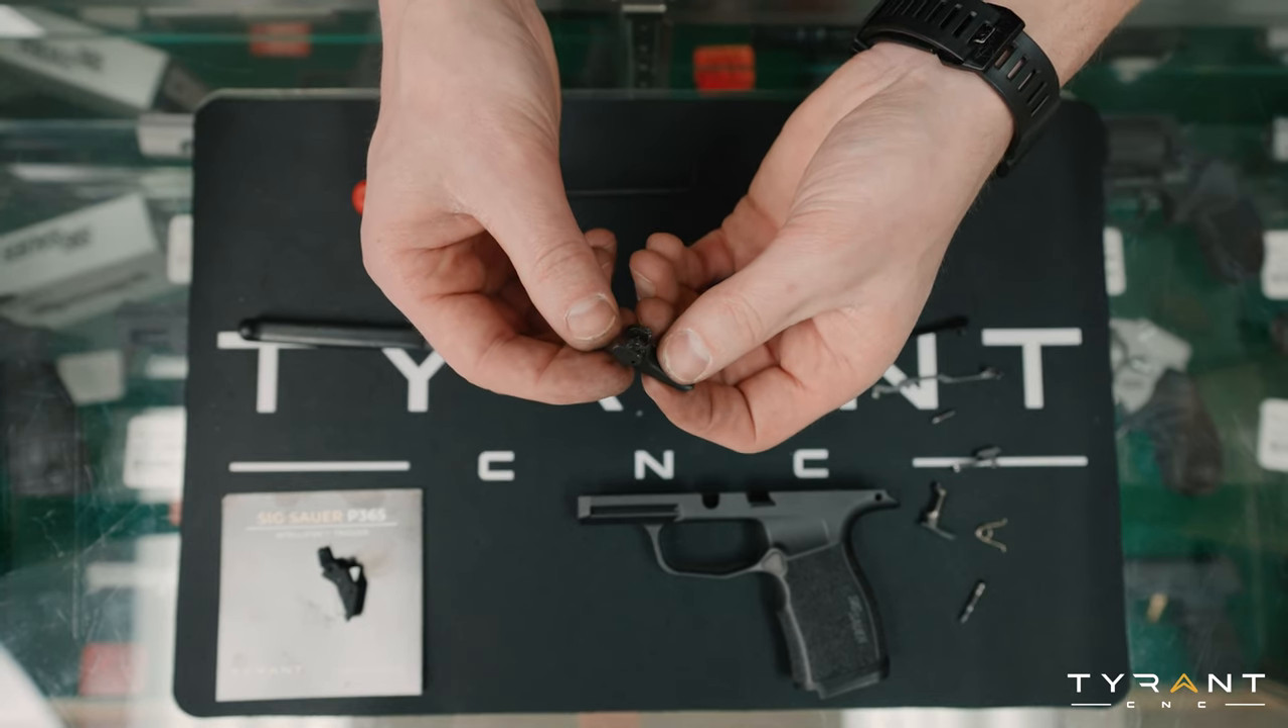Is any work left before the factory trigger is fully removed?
No.